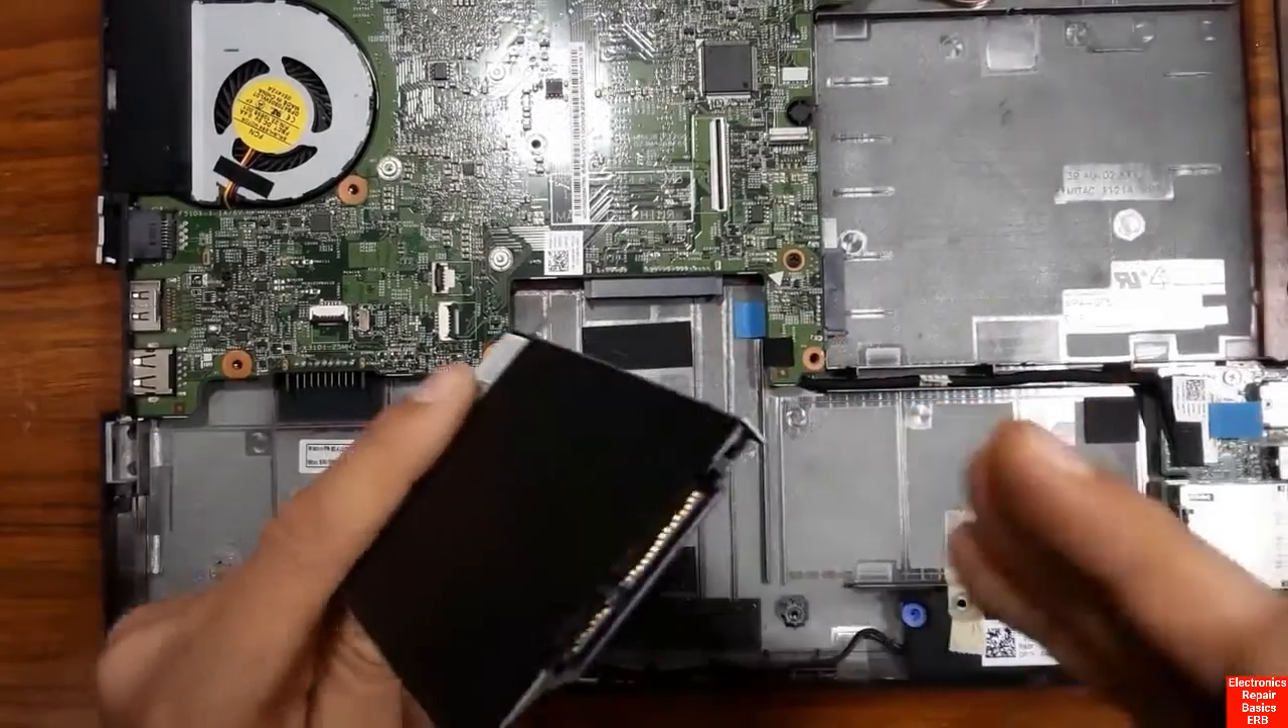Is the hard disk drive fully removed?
Yes.